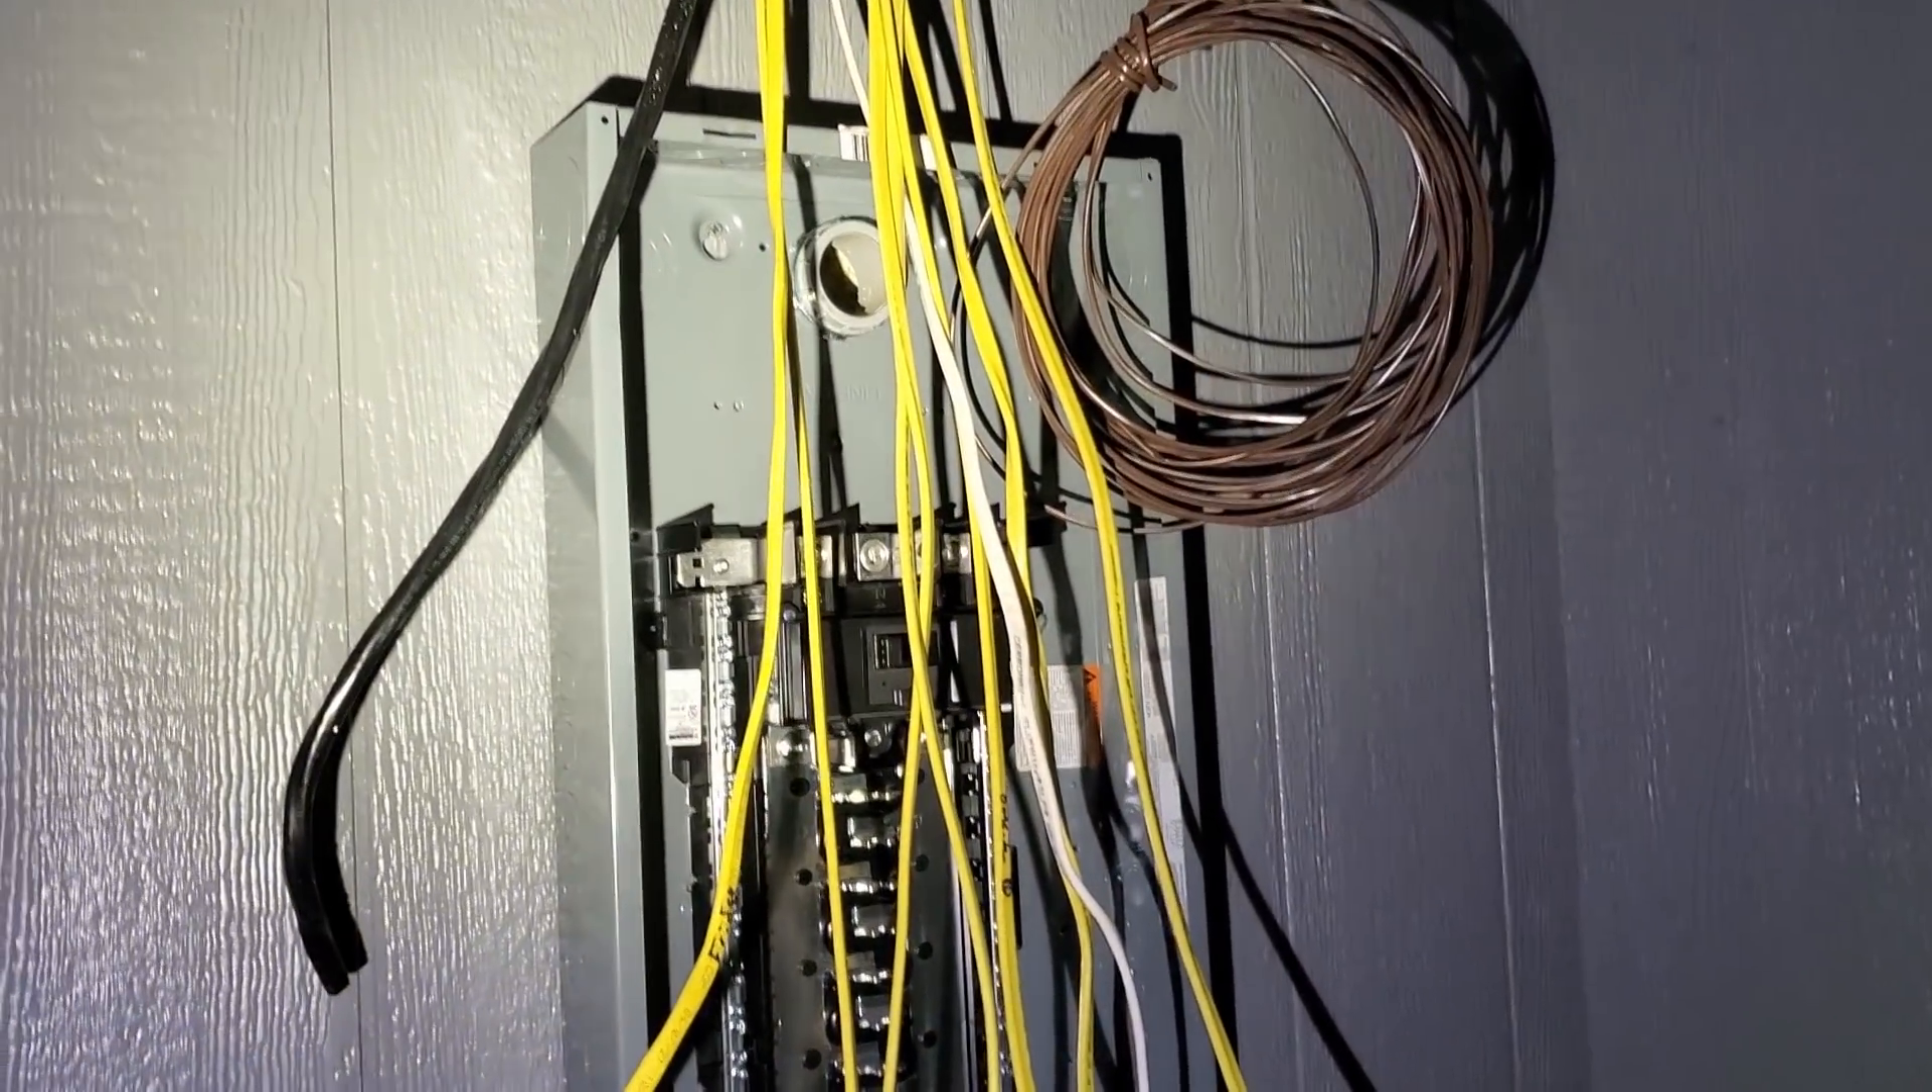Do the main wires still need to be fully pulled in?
Yes.